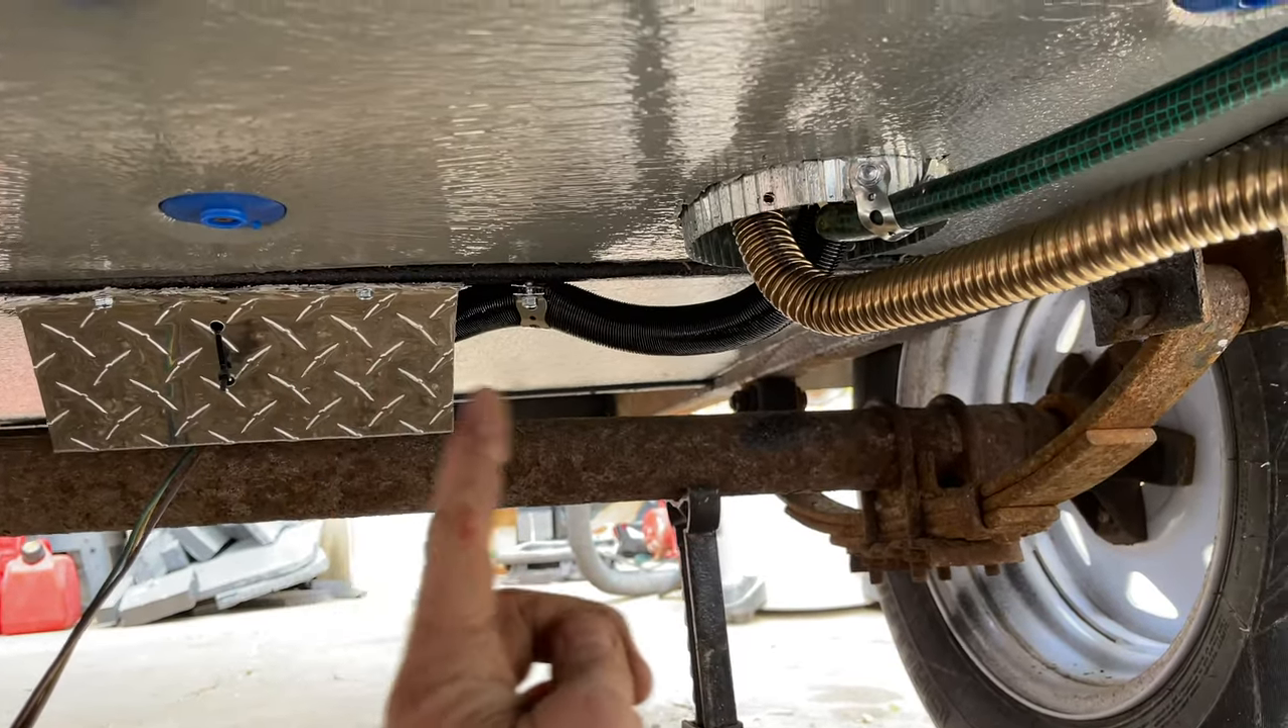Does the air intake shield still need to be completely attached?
No.